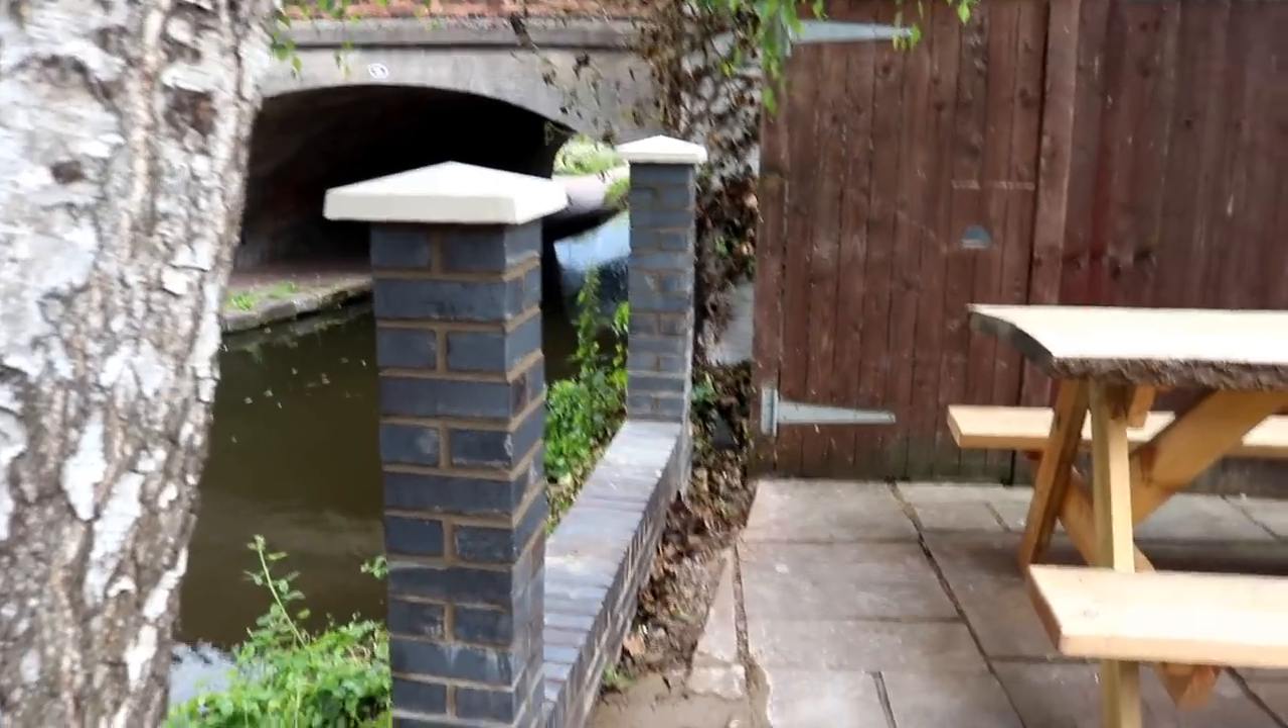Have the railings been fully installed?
No.